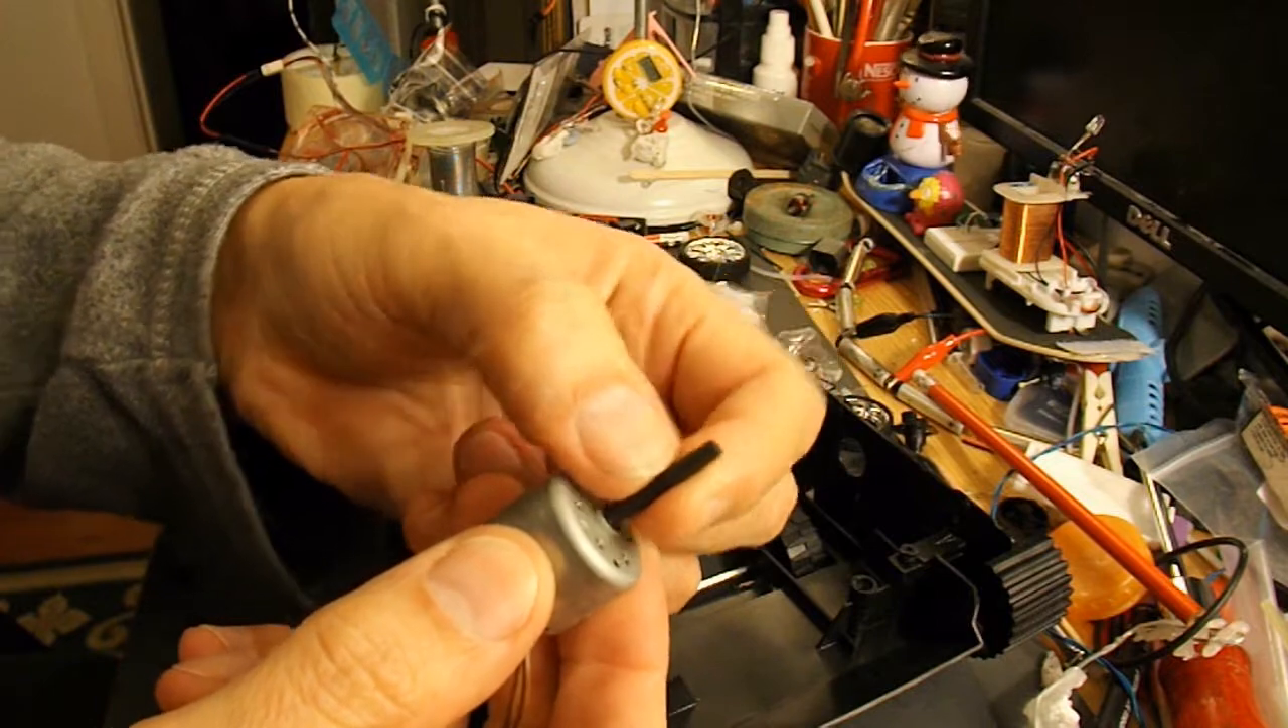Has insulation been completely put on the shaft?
Yes.